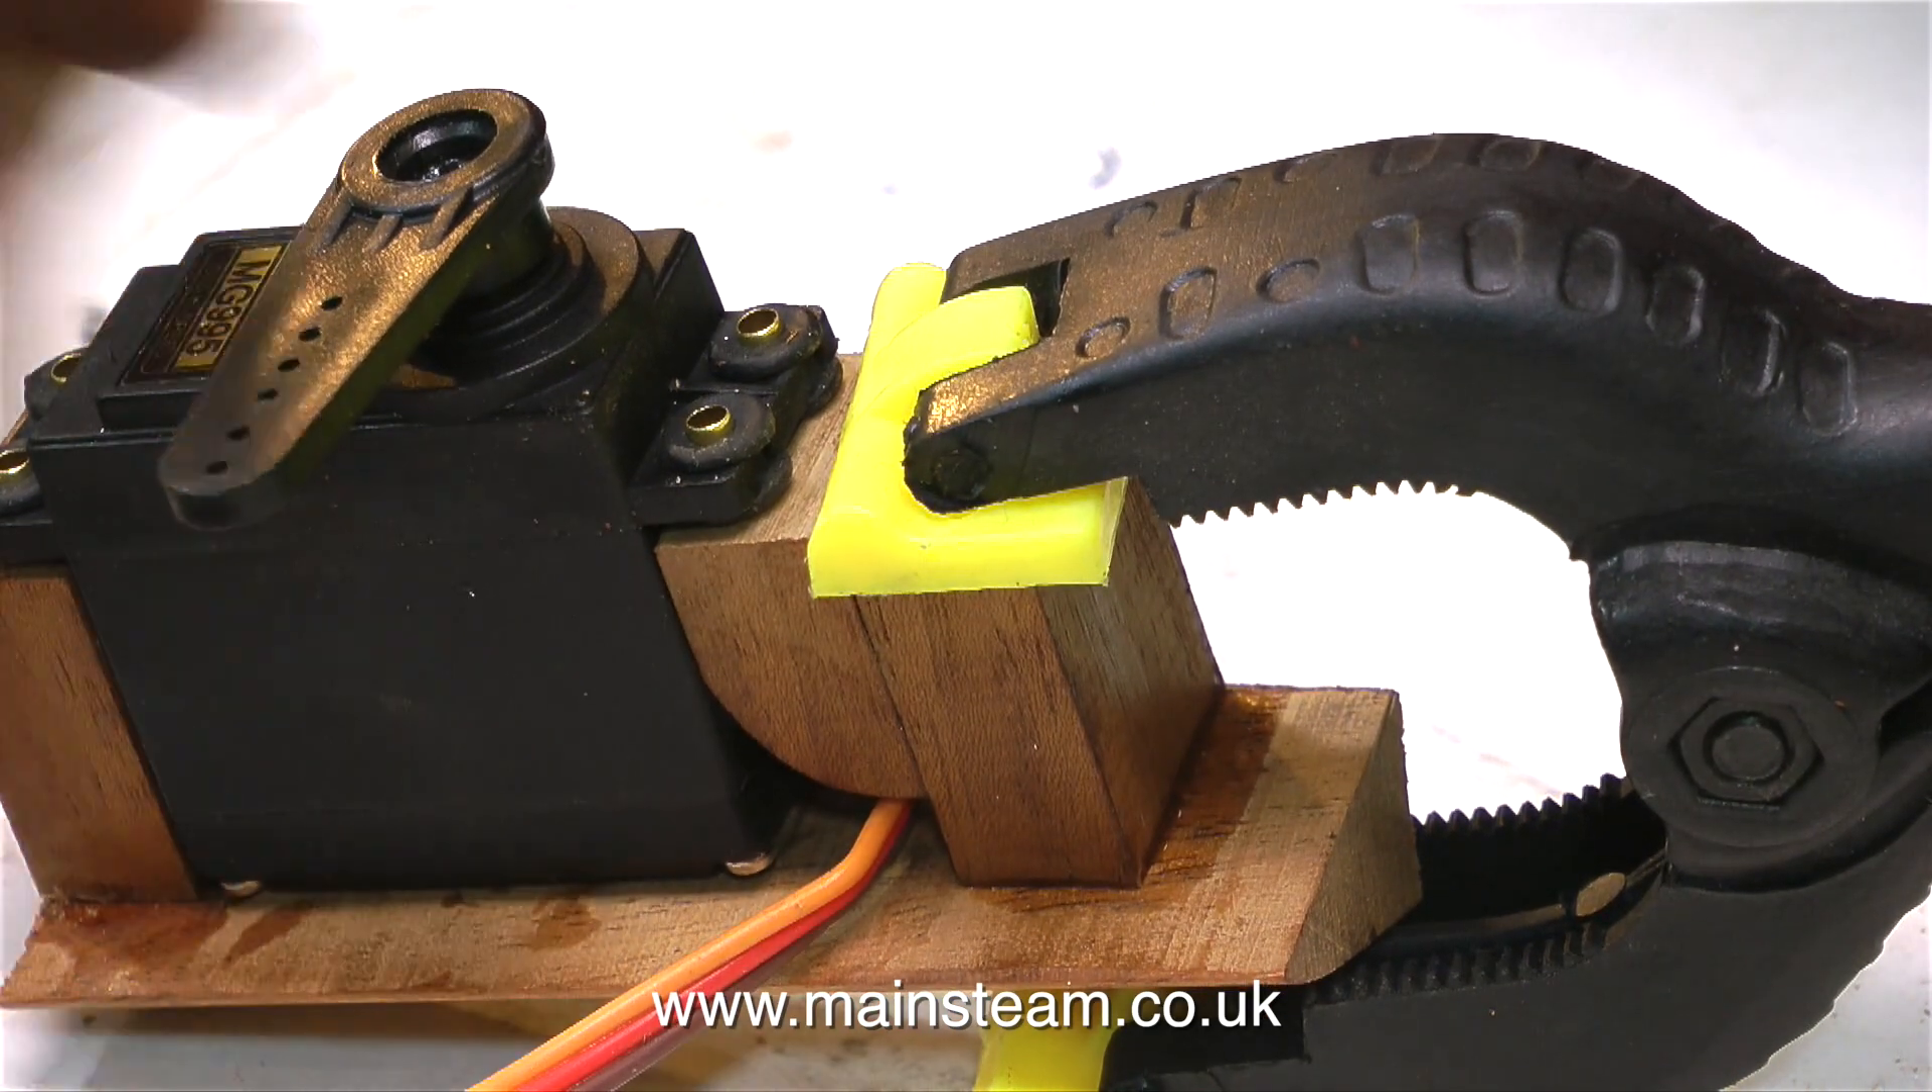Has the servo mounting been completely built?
No.